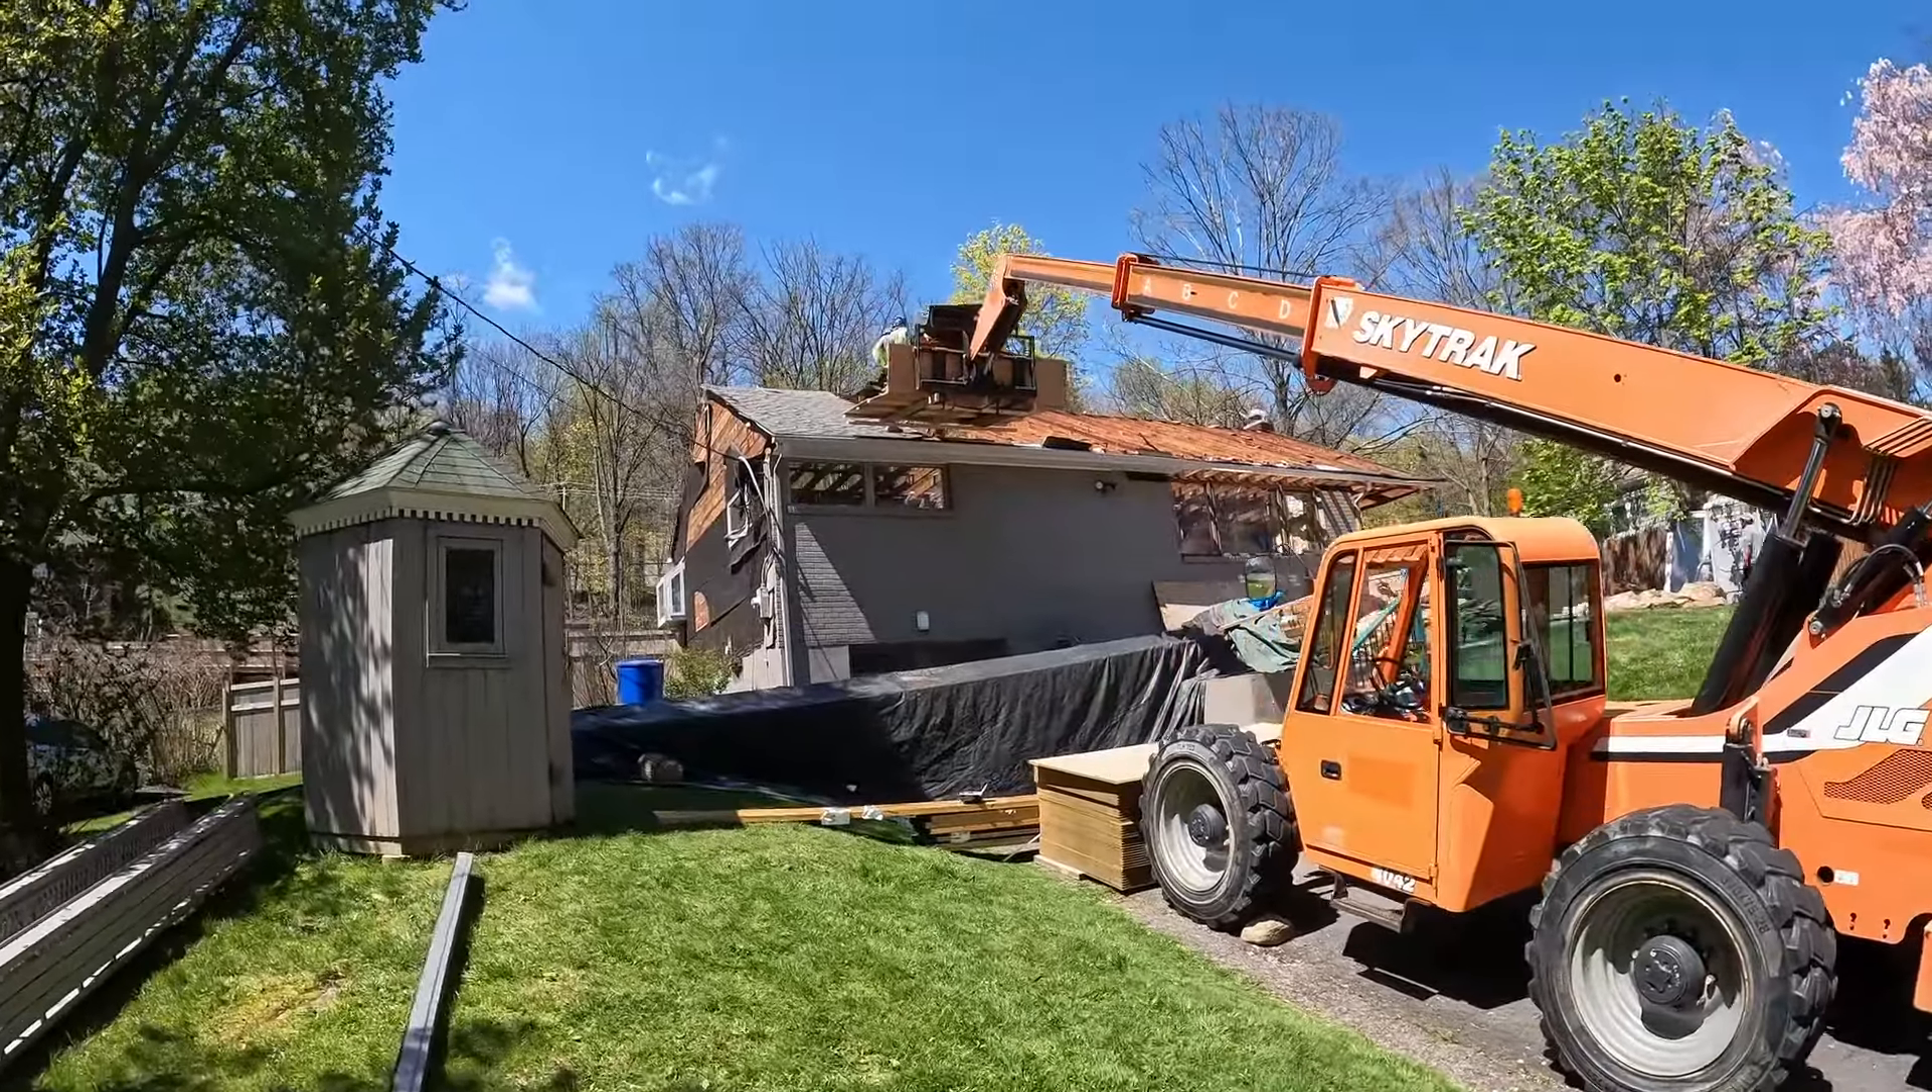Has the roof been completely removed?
No.